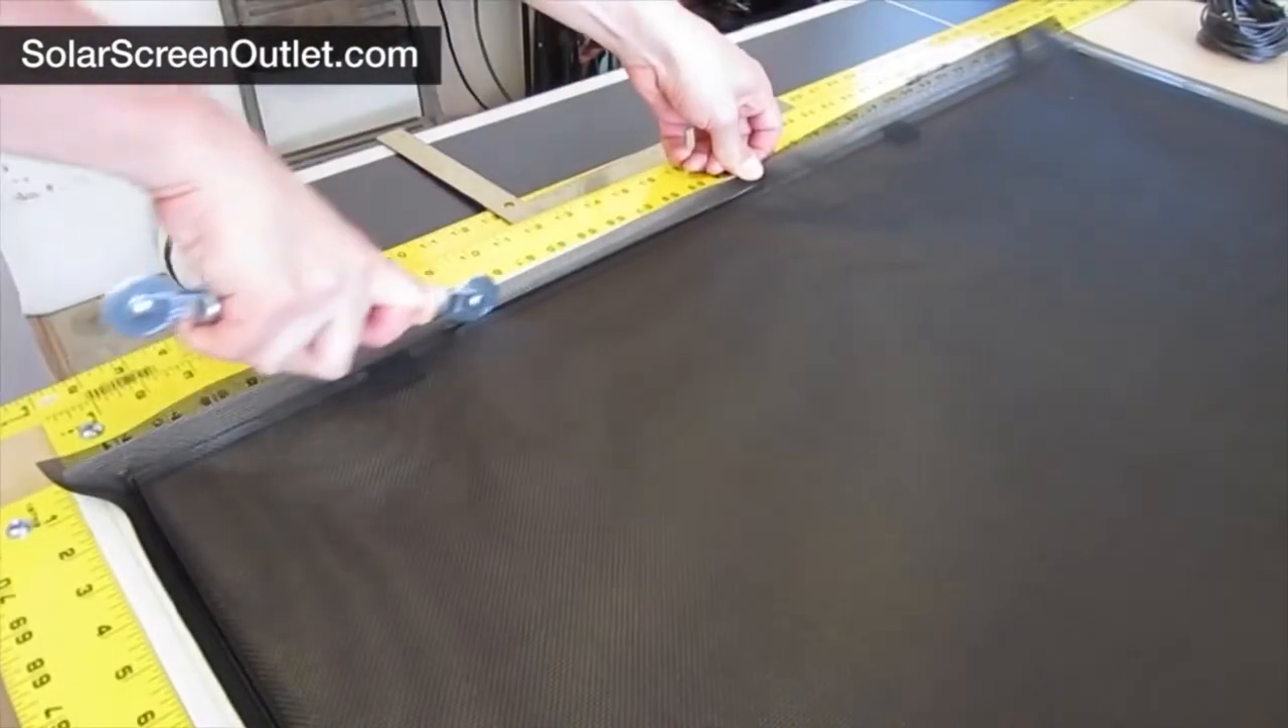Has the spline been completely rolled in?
No.